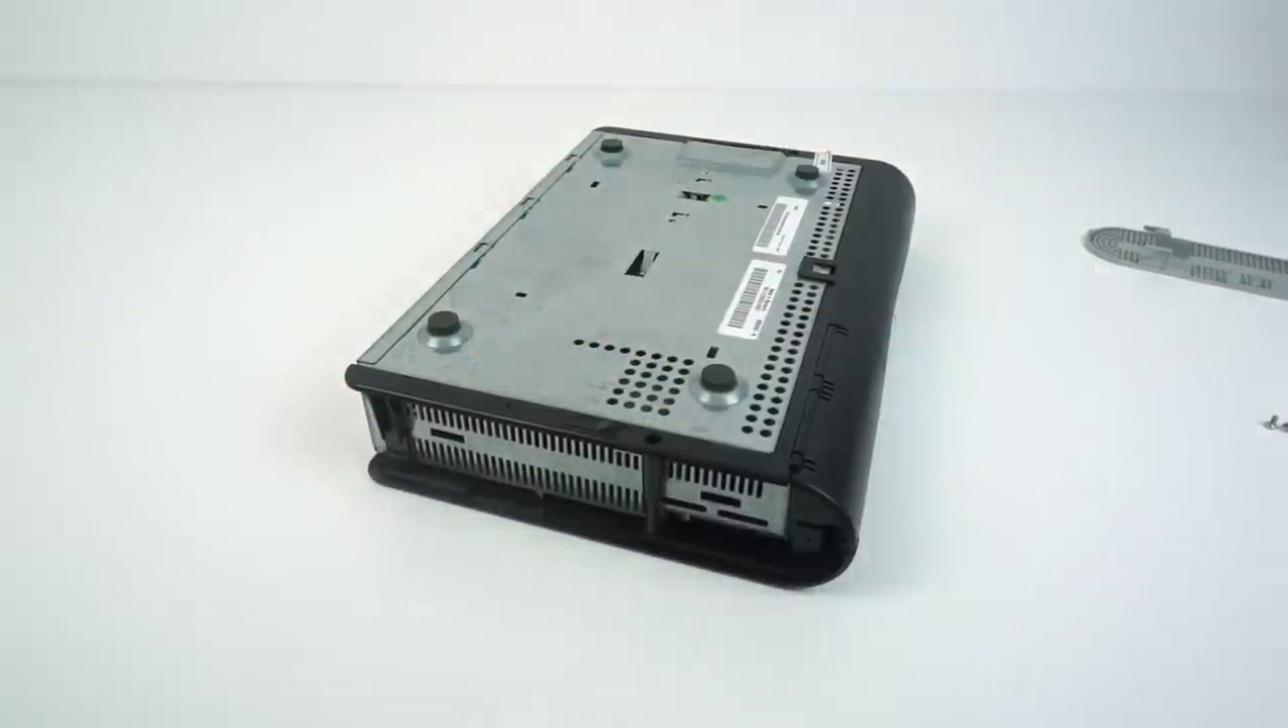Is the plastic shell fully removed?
No.